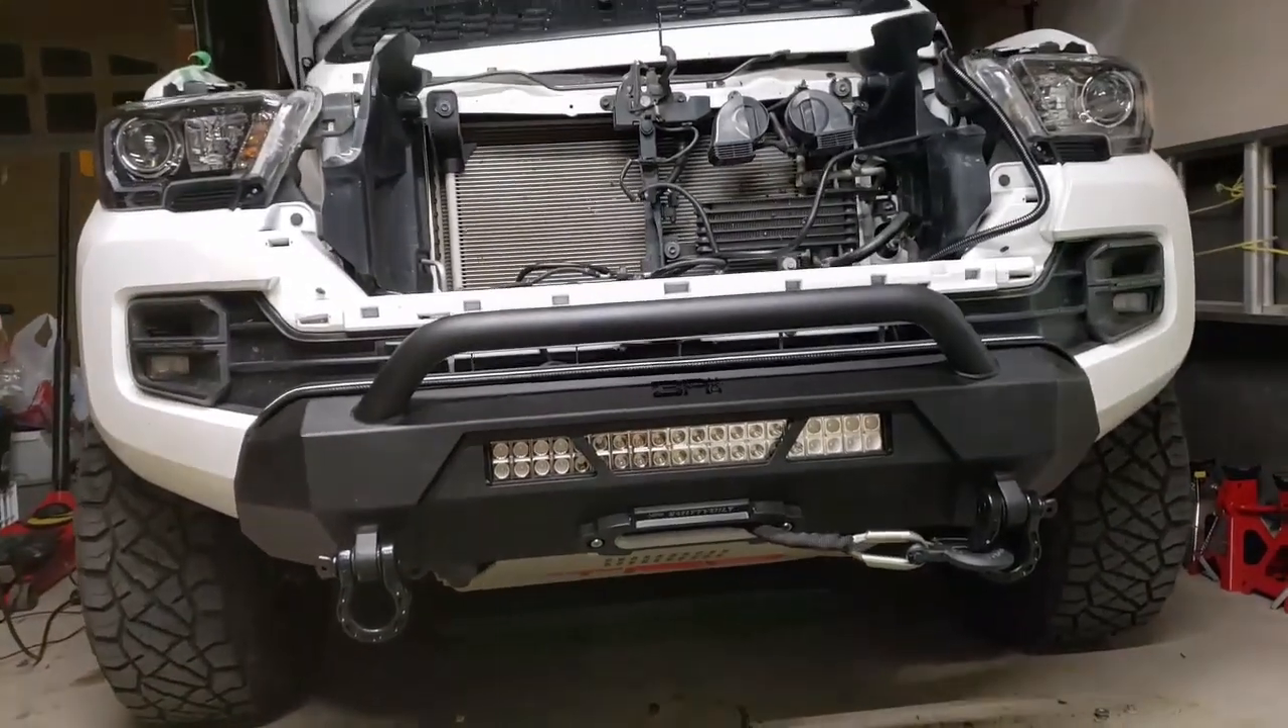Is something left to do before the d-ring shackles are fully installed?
No.